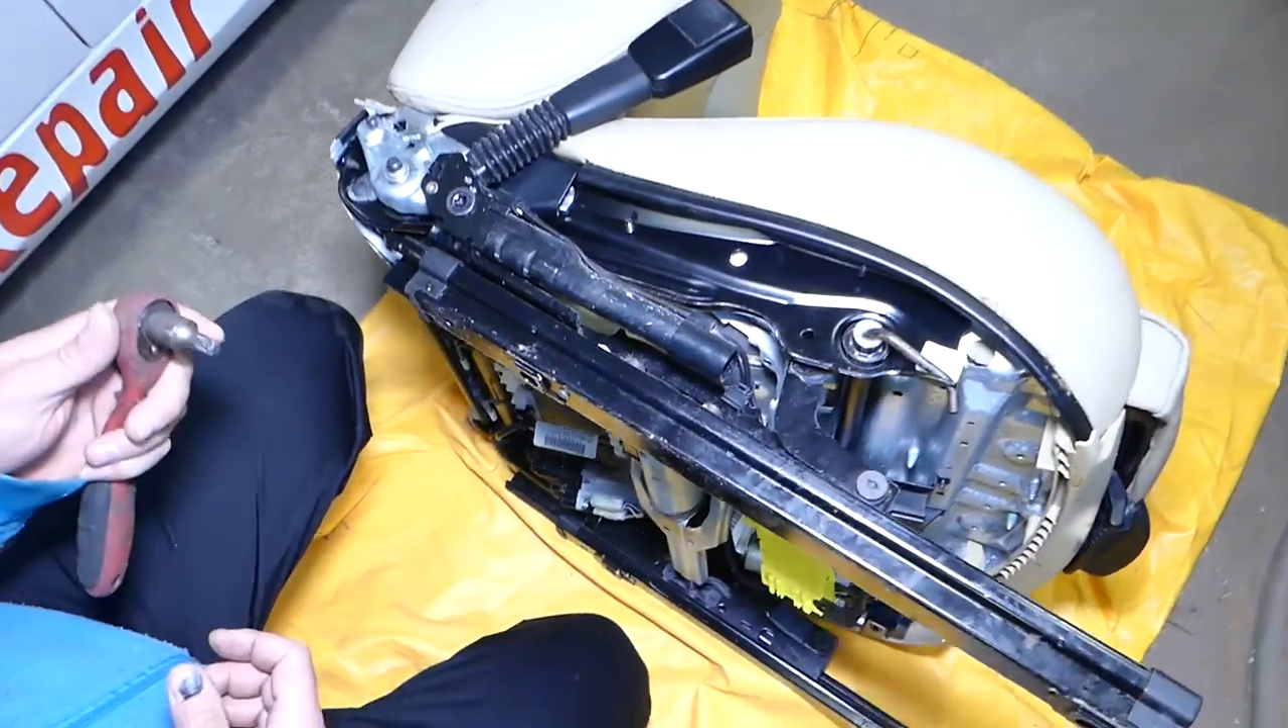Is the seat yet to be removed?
No.